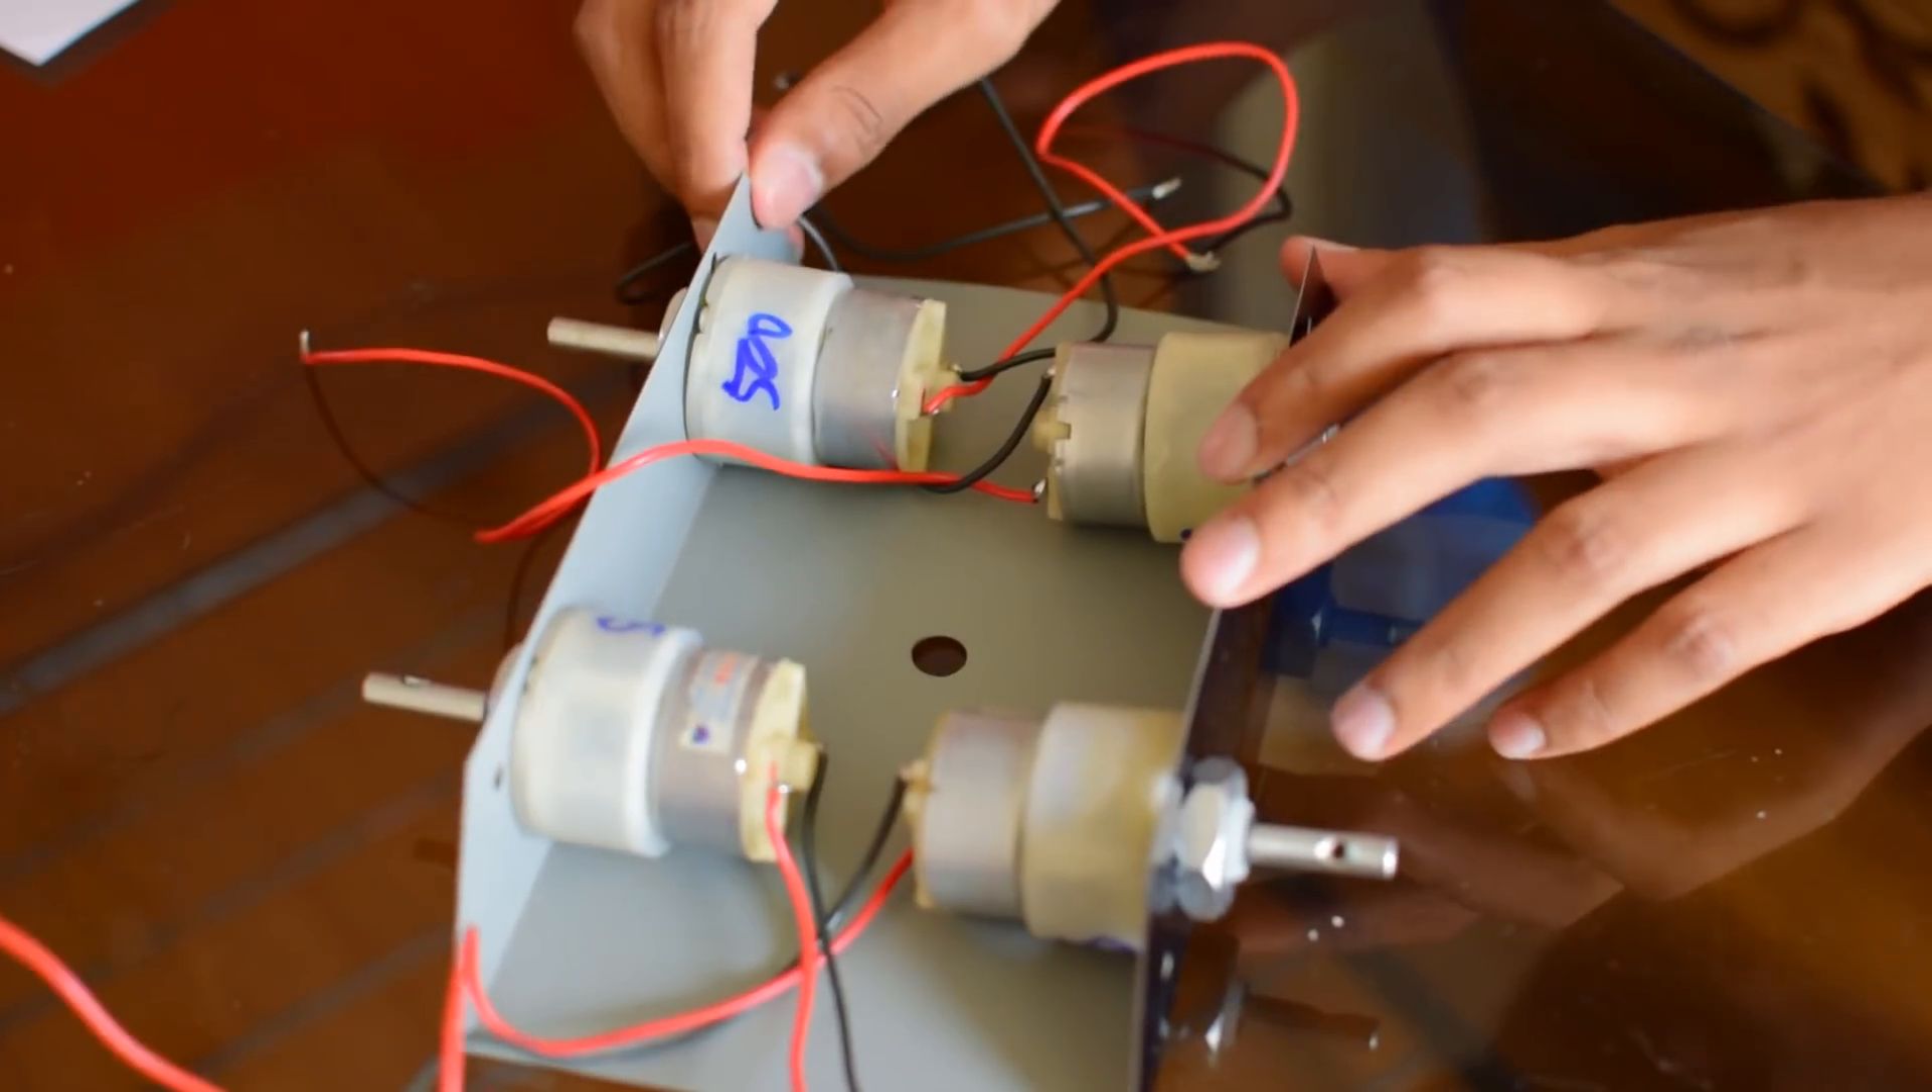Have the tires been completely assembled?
No.